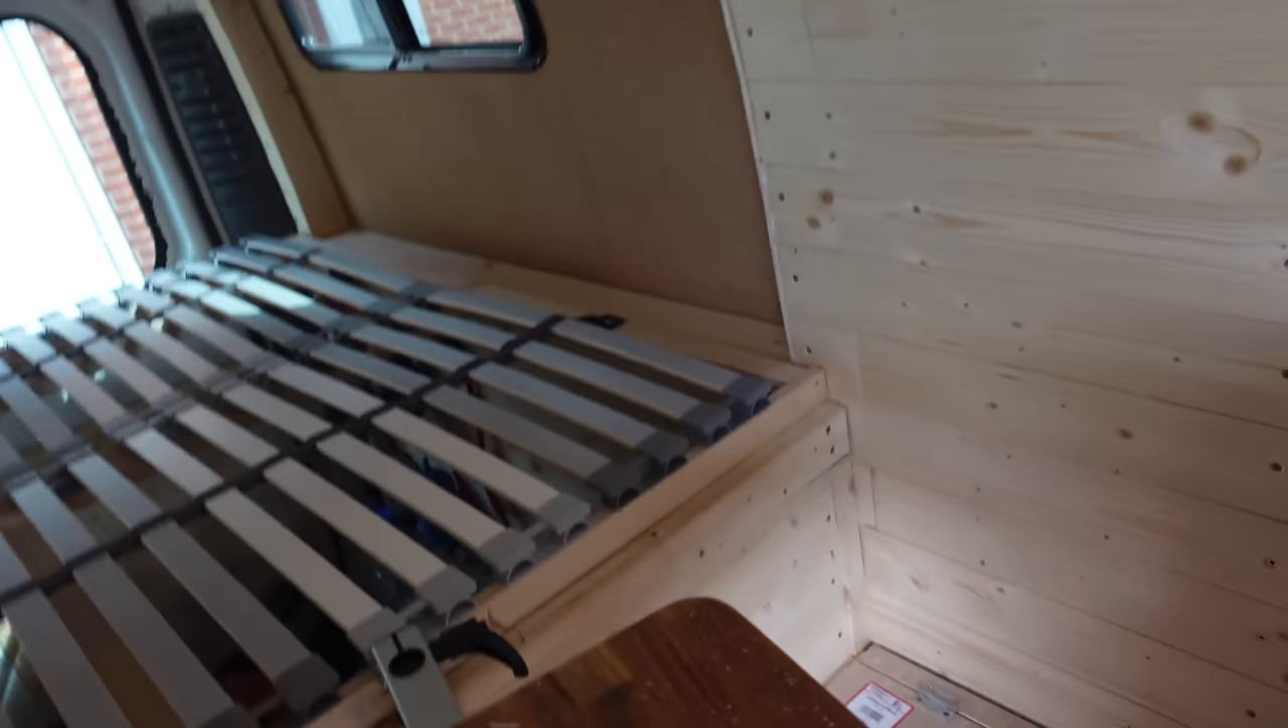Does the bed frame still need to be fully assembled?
No.